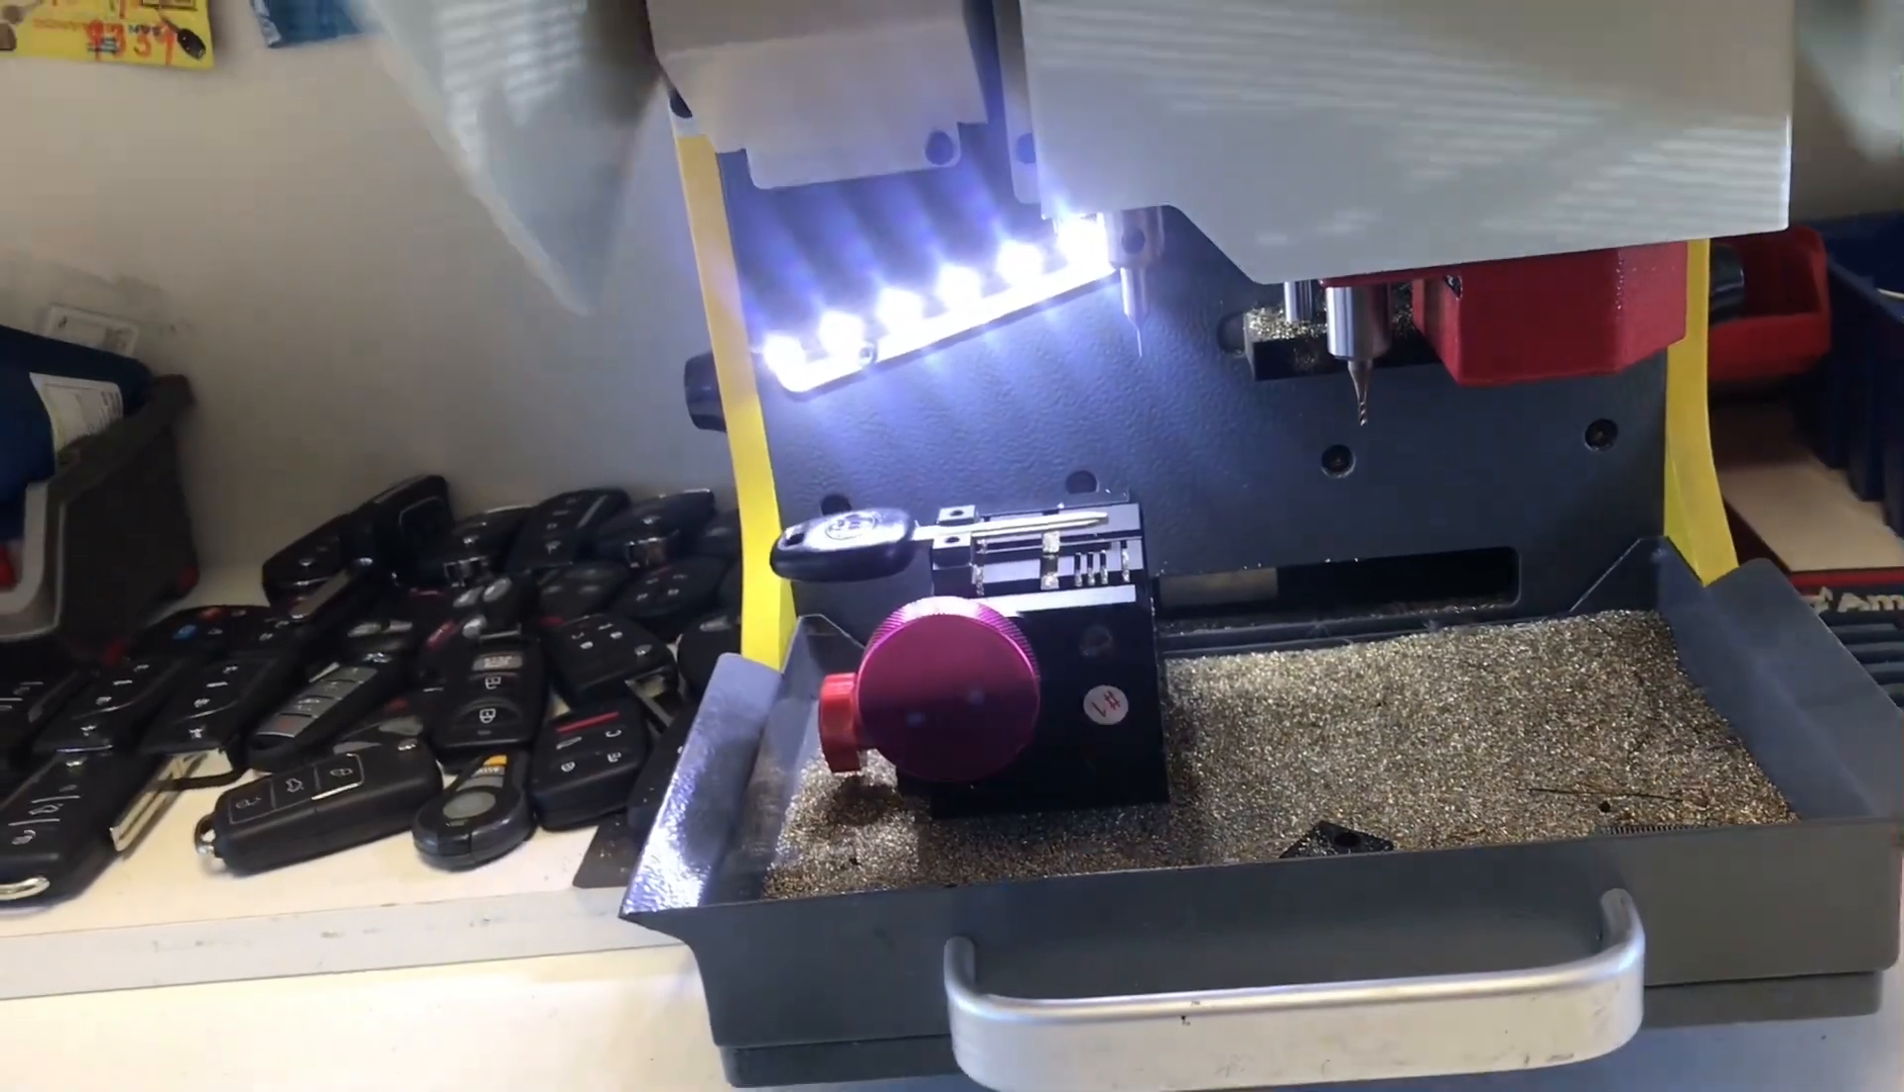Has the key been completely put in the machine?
Yes.